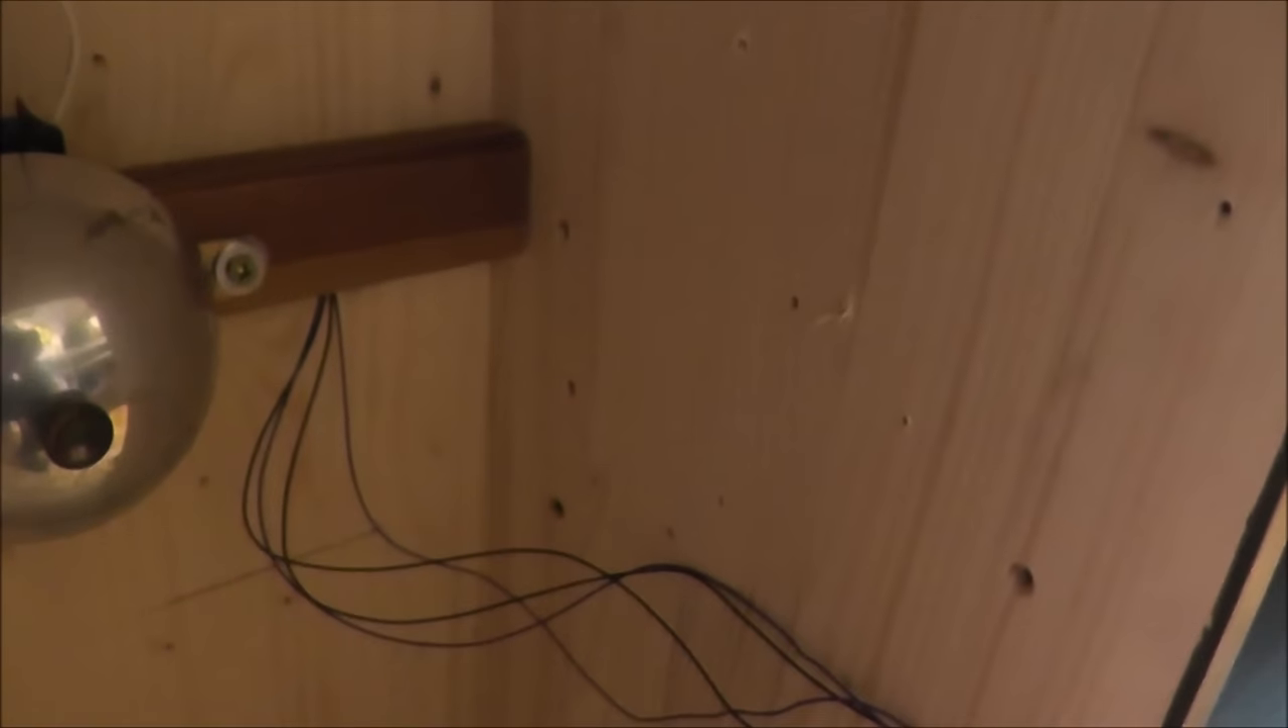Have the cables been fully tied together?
No.